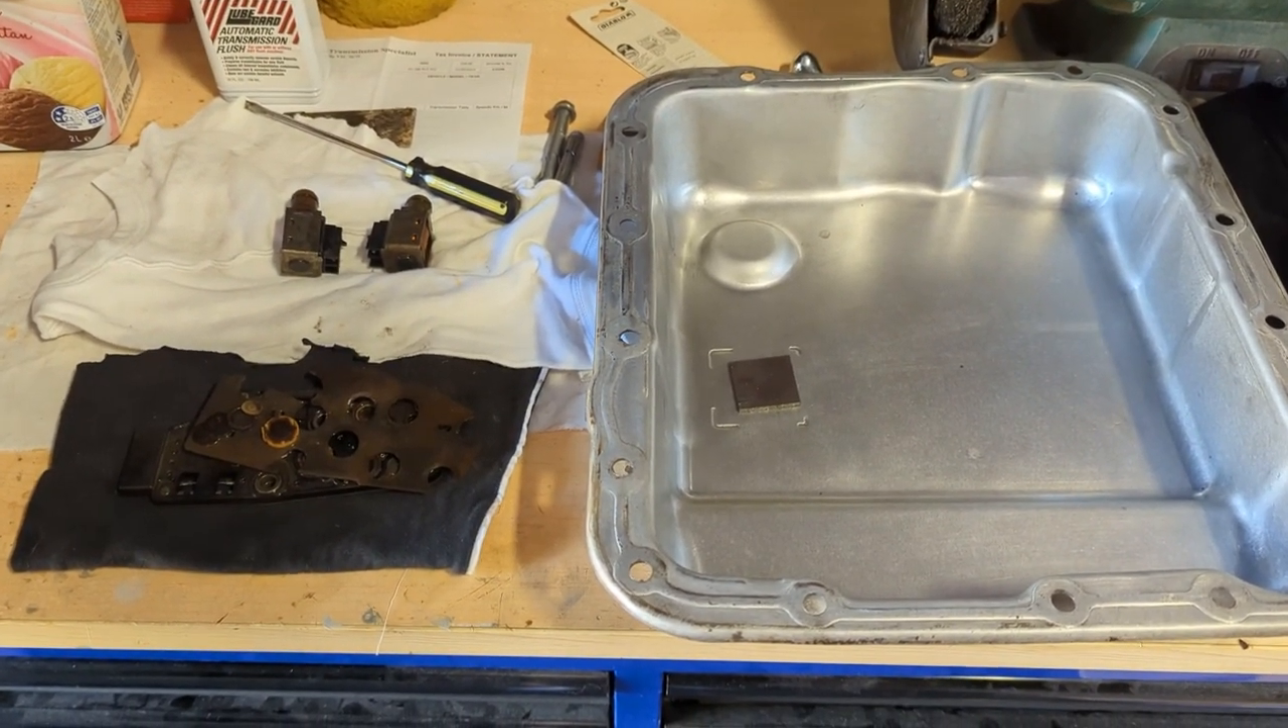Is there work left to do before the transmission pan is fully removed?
No.